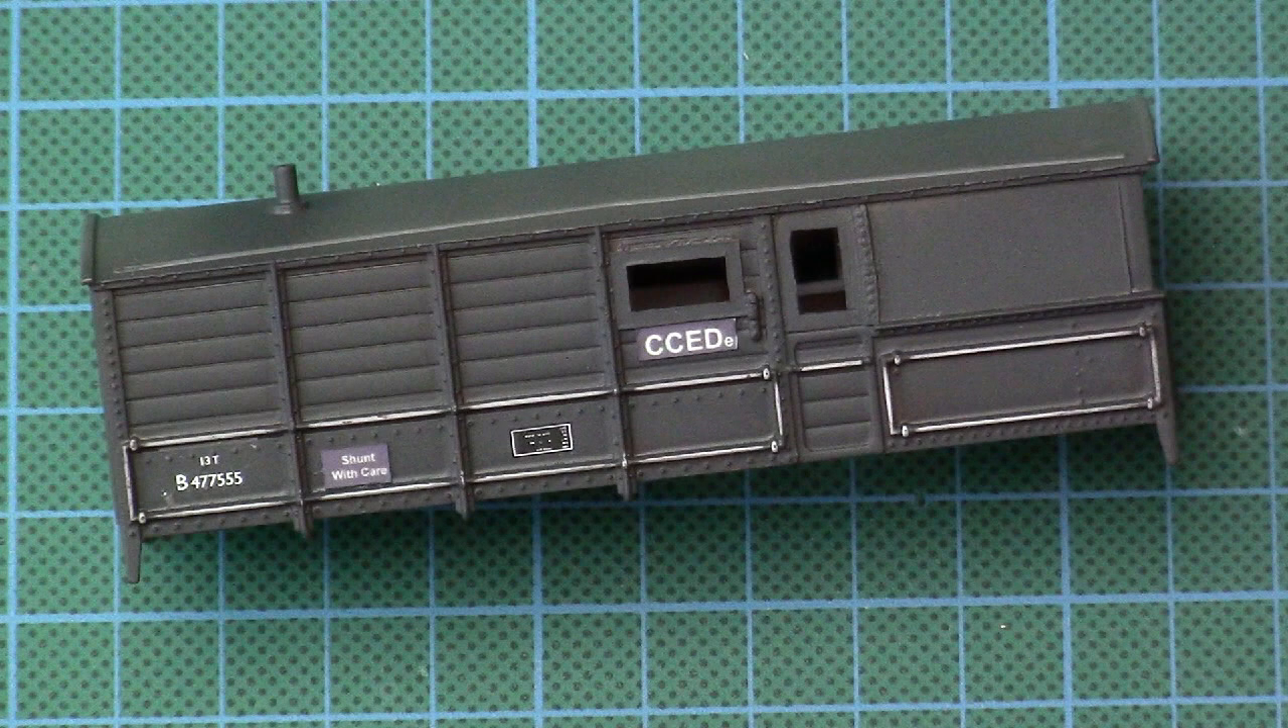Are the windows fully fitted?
No.